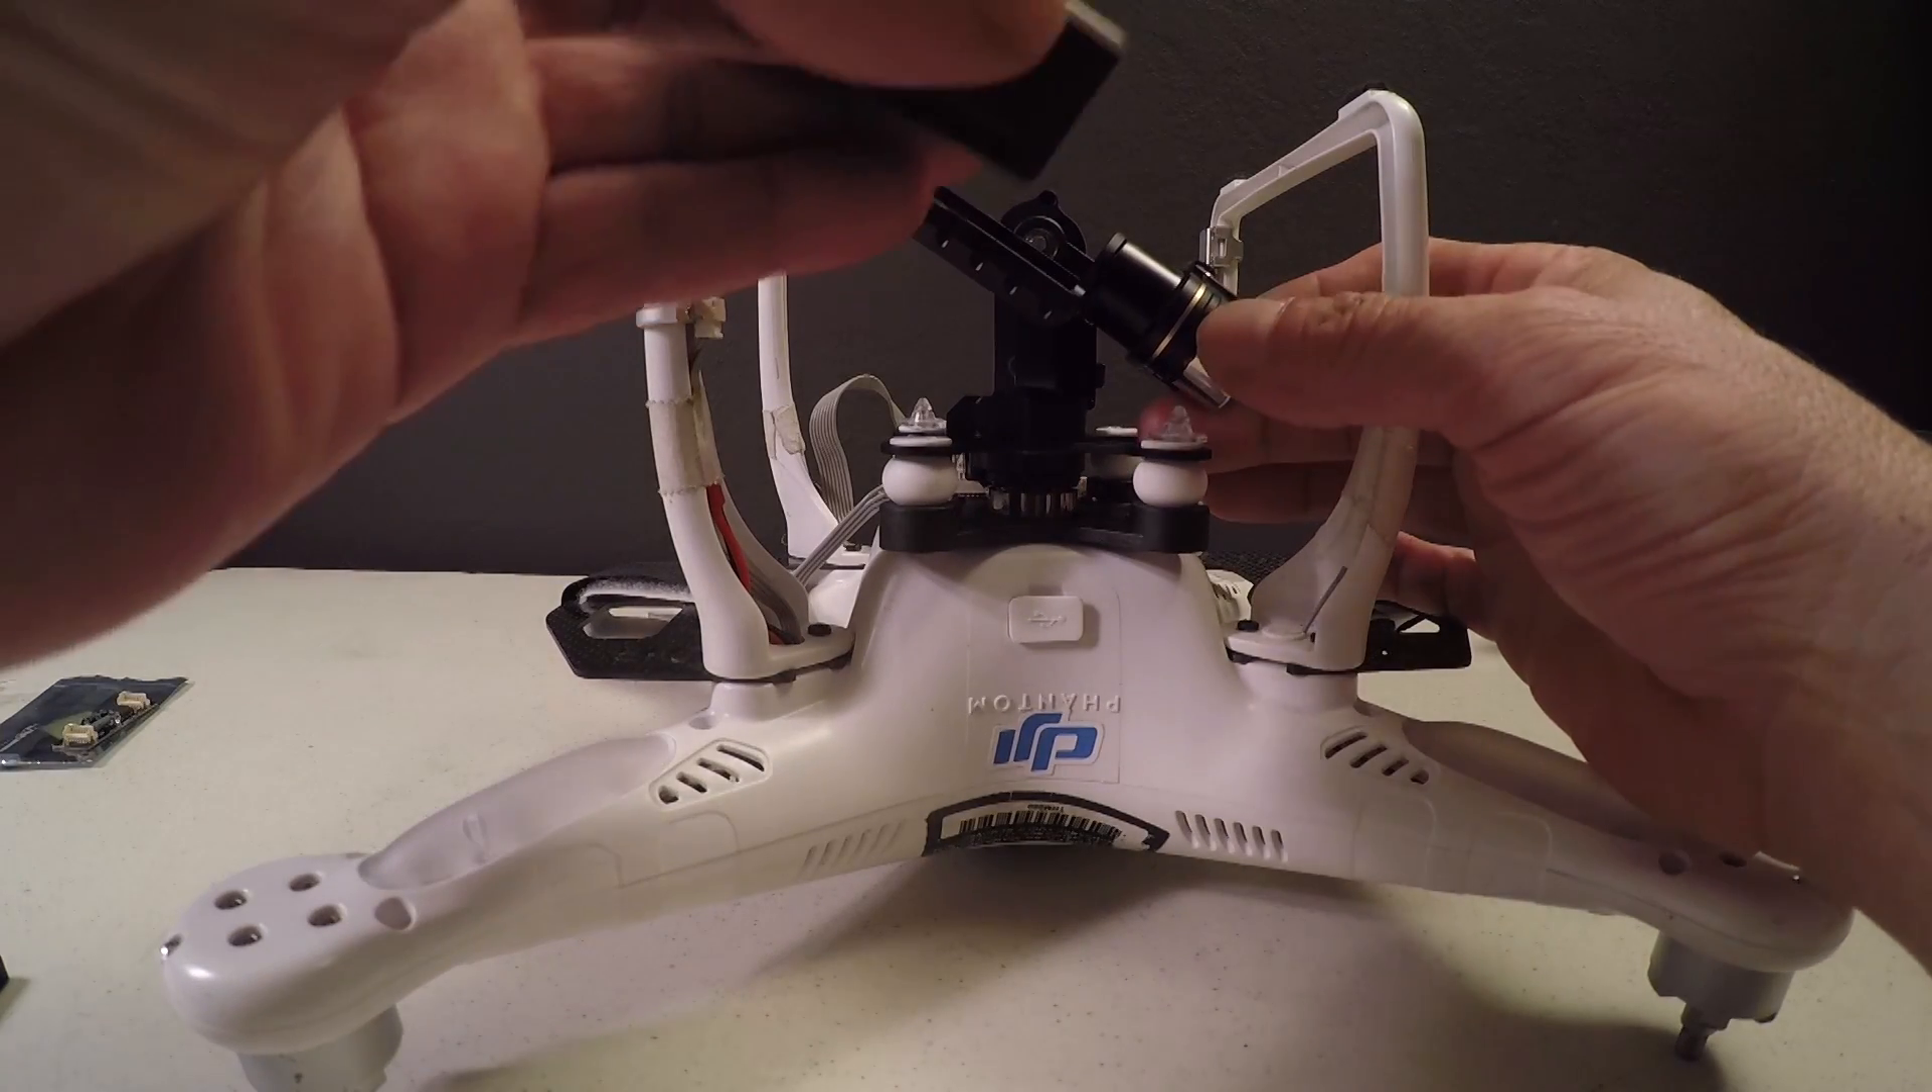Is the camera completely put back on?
No.